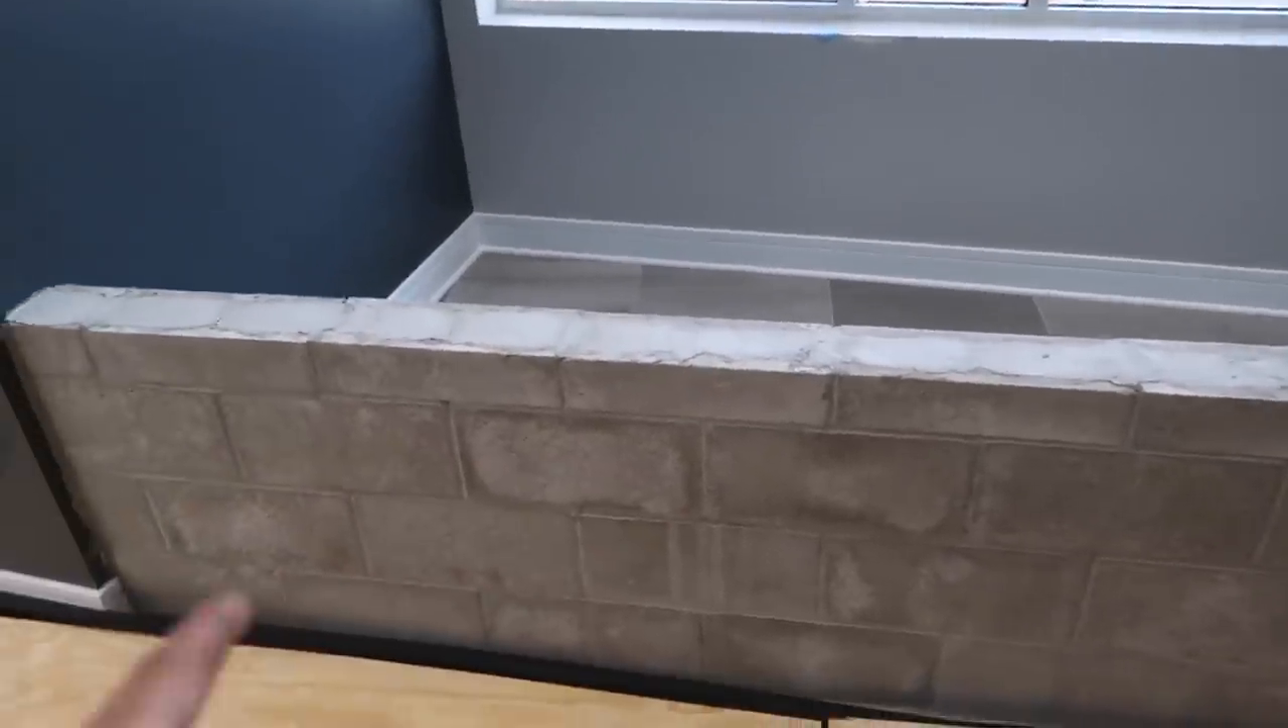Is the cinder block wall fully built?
Yes.